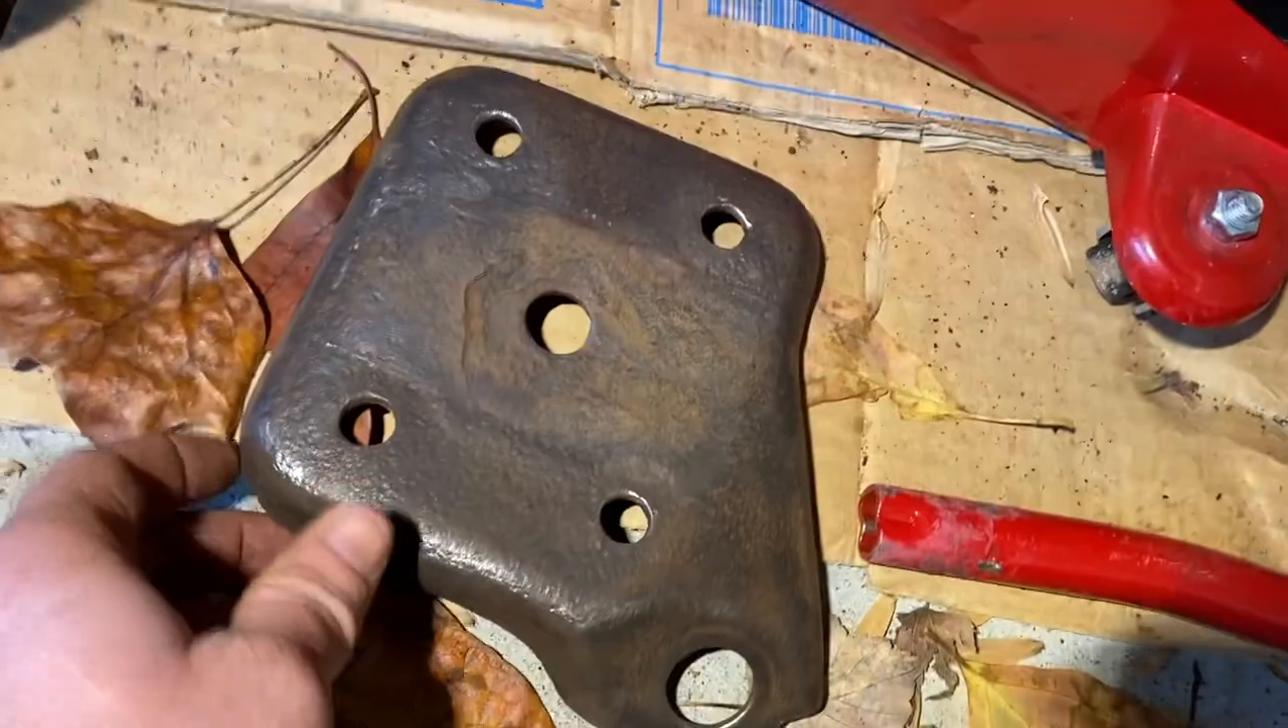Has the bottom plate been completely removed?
Yes.